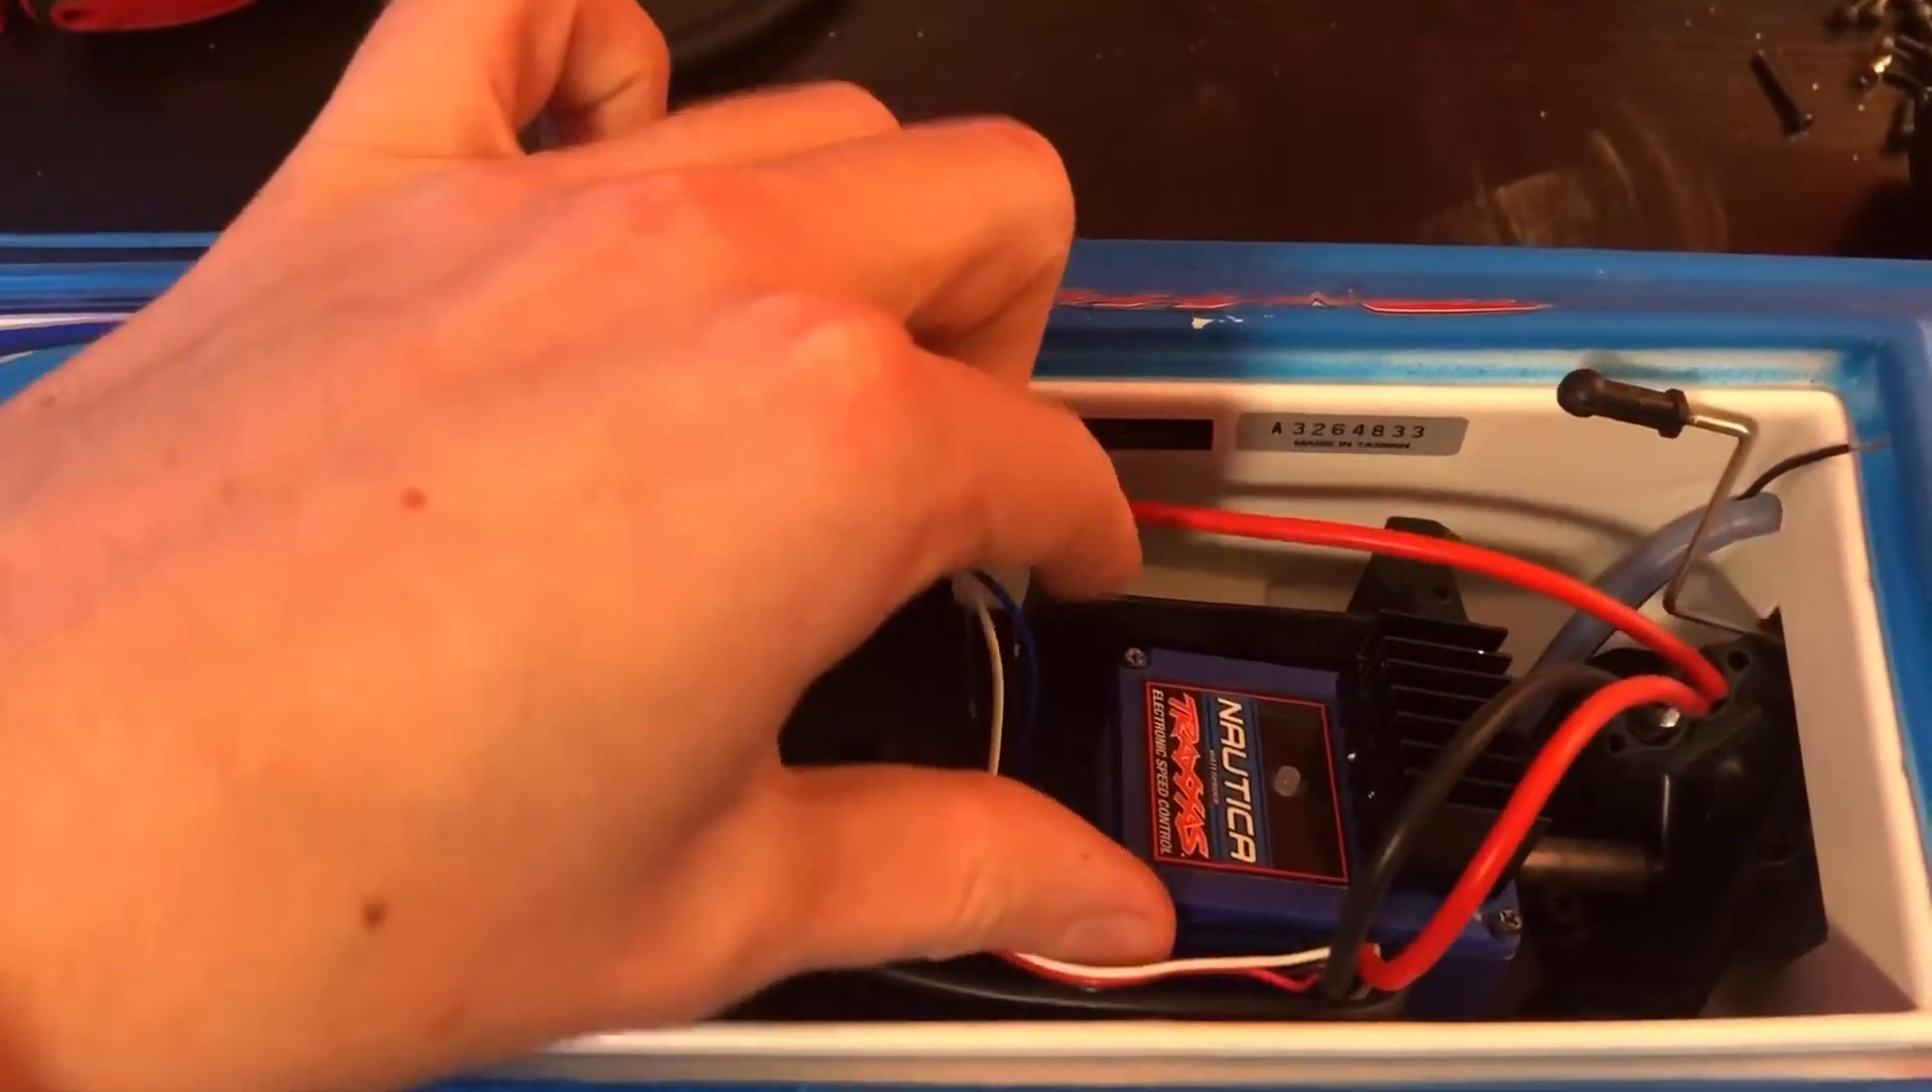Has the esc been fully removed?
No.